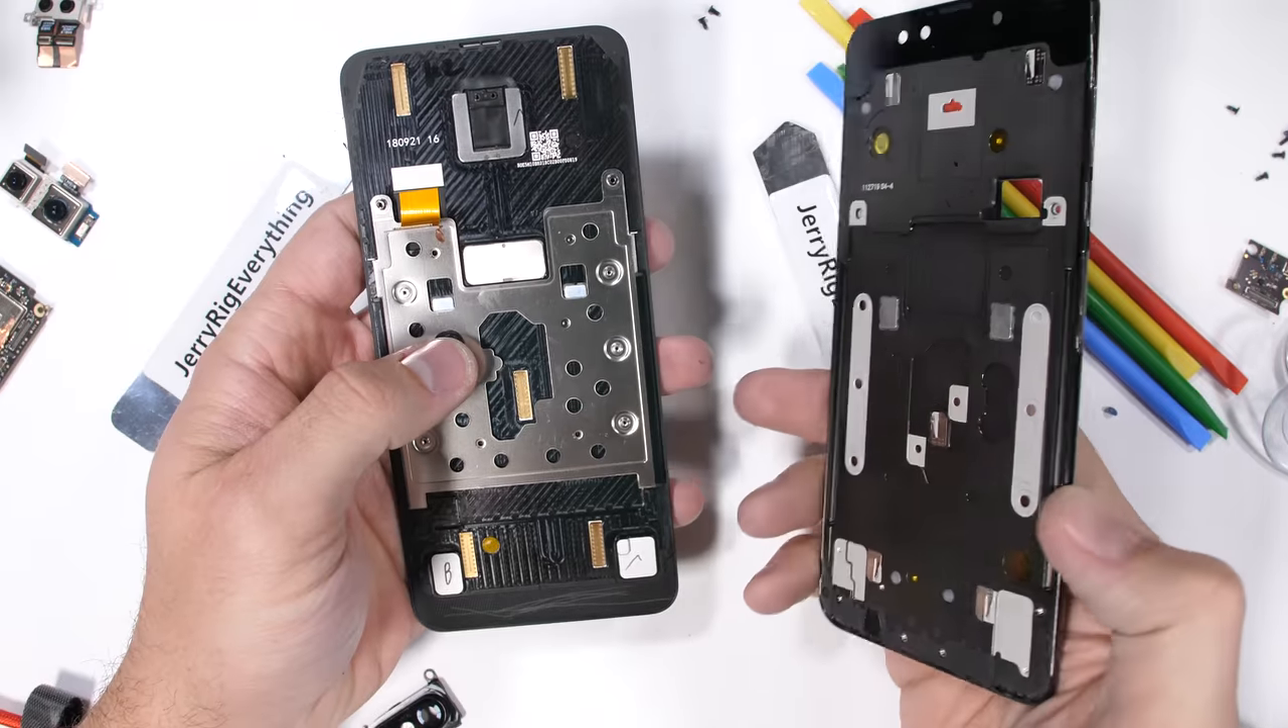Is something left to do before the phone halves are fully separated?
No.